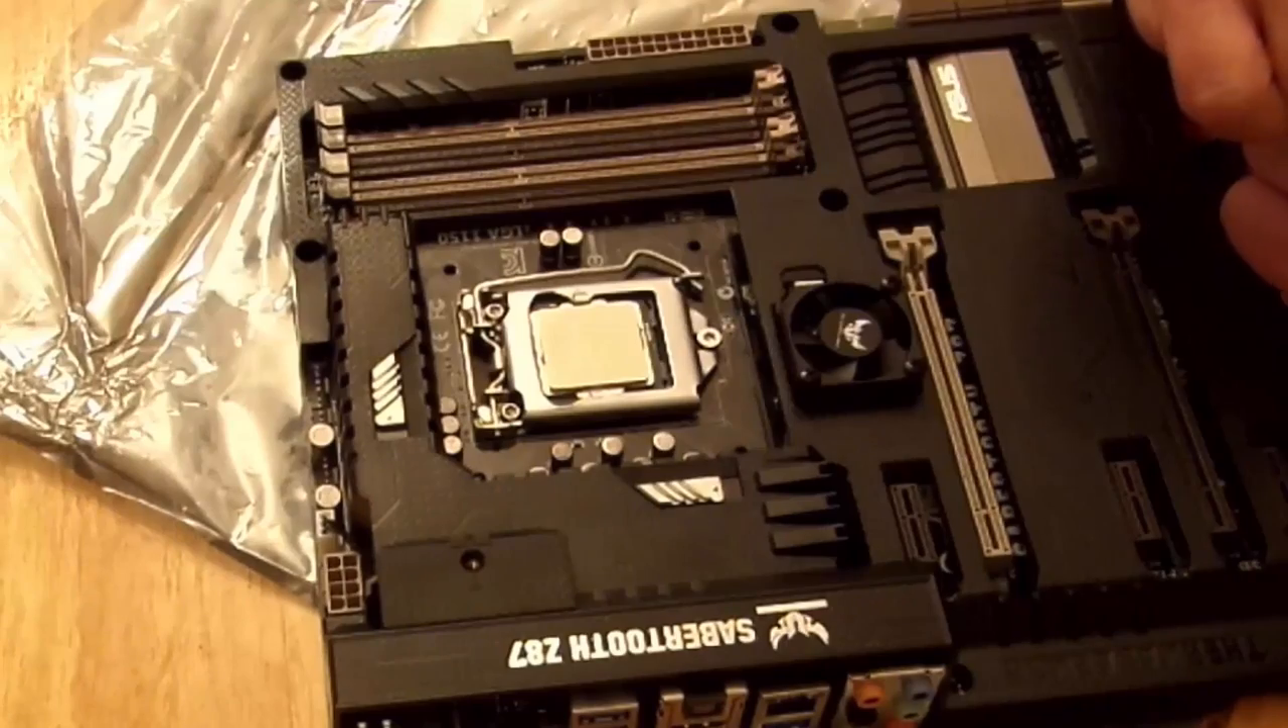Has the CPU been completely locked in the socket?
Yes.